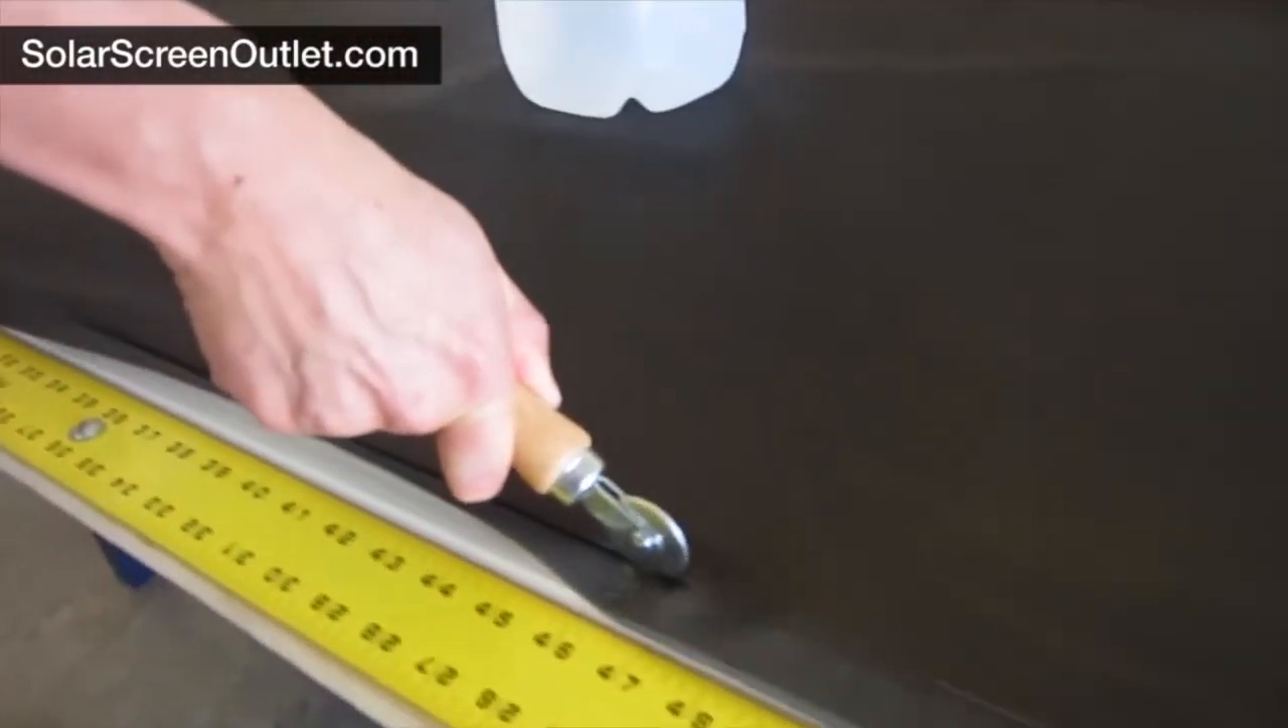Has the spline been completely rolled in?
No.